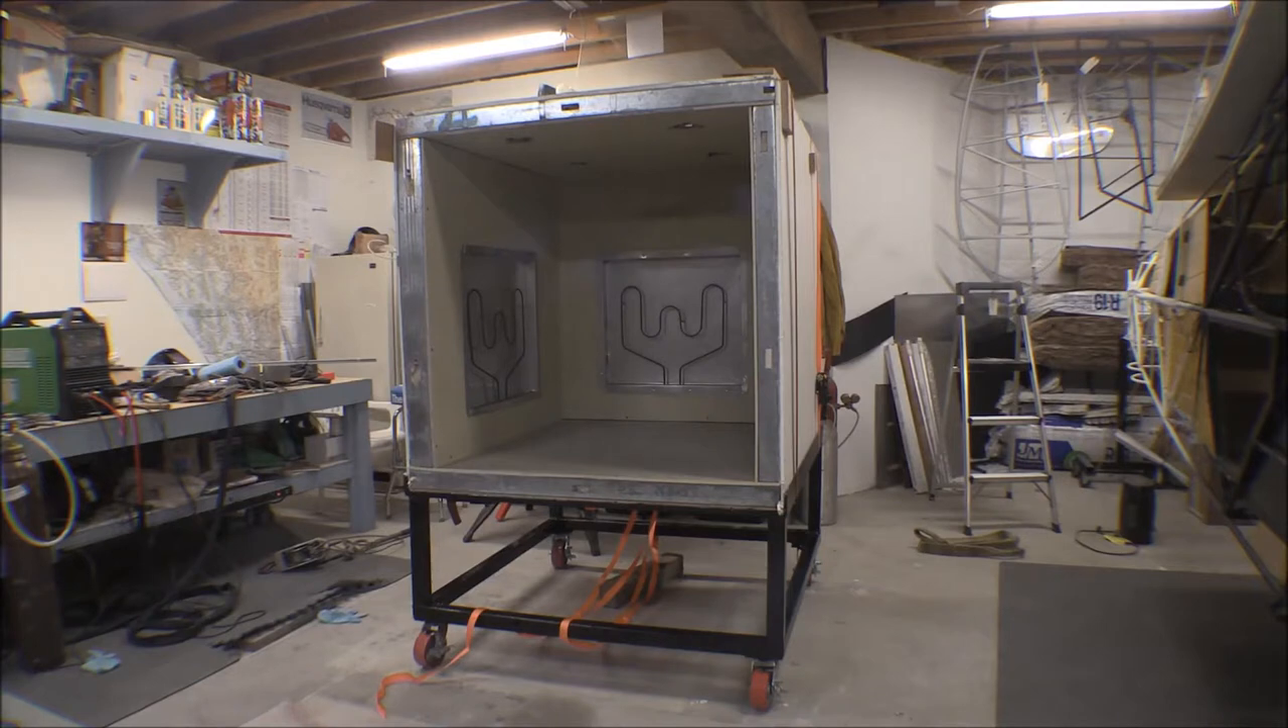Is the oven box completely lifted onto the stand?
Yes.